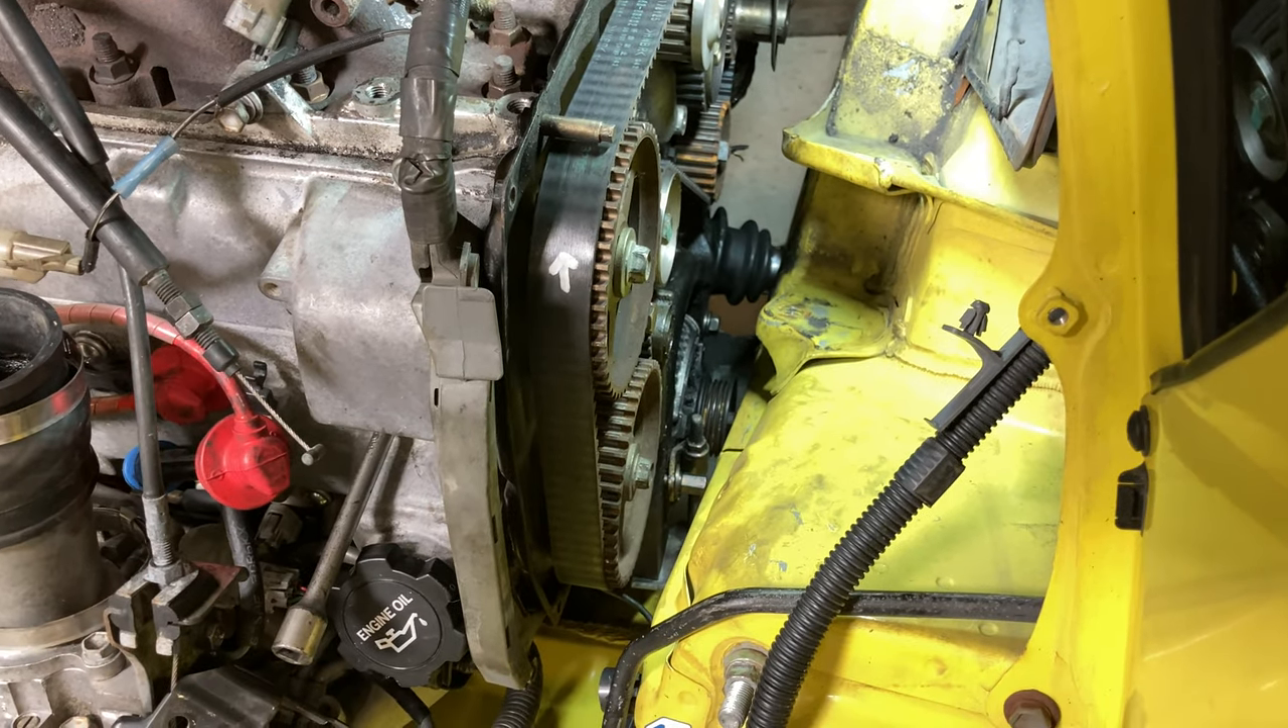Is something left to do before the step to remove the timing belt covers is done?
No.